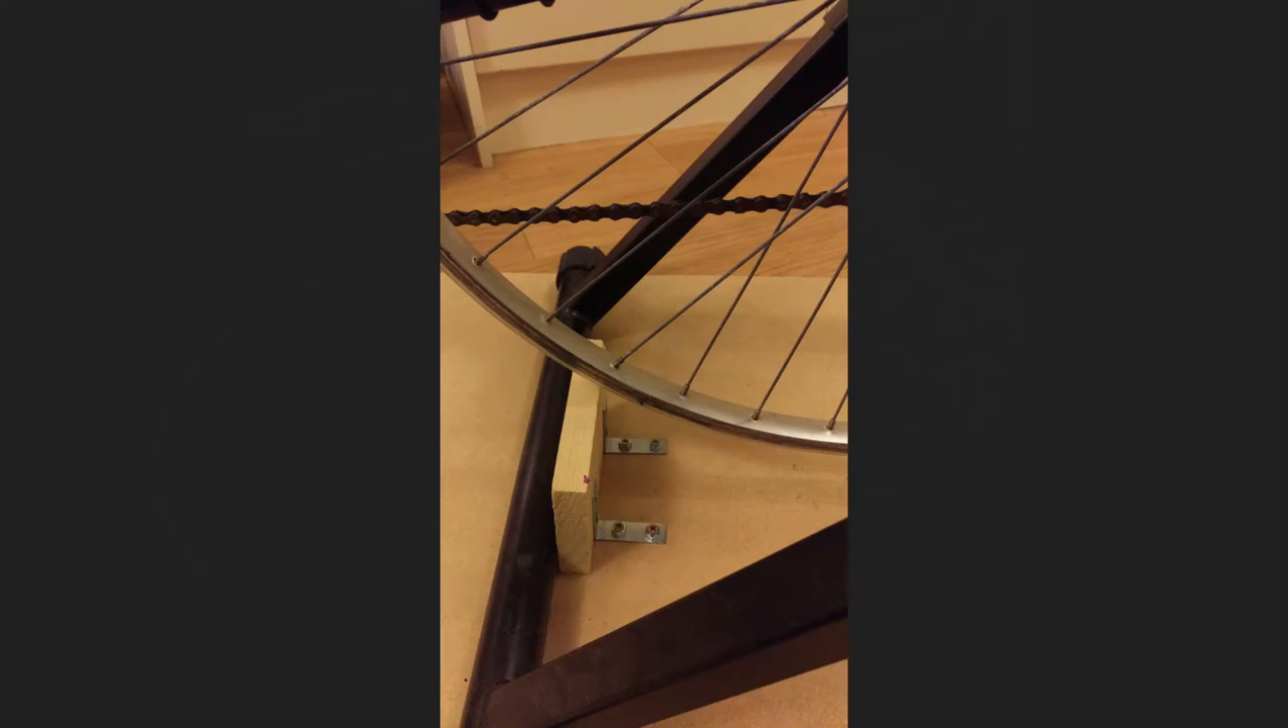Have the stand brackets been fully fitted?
Yes.